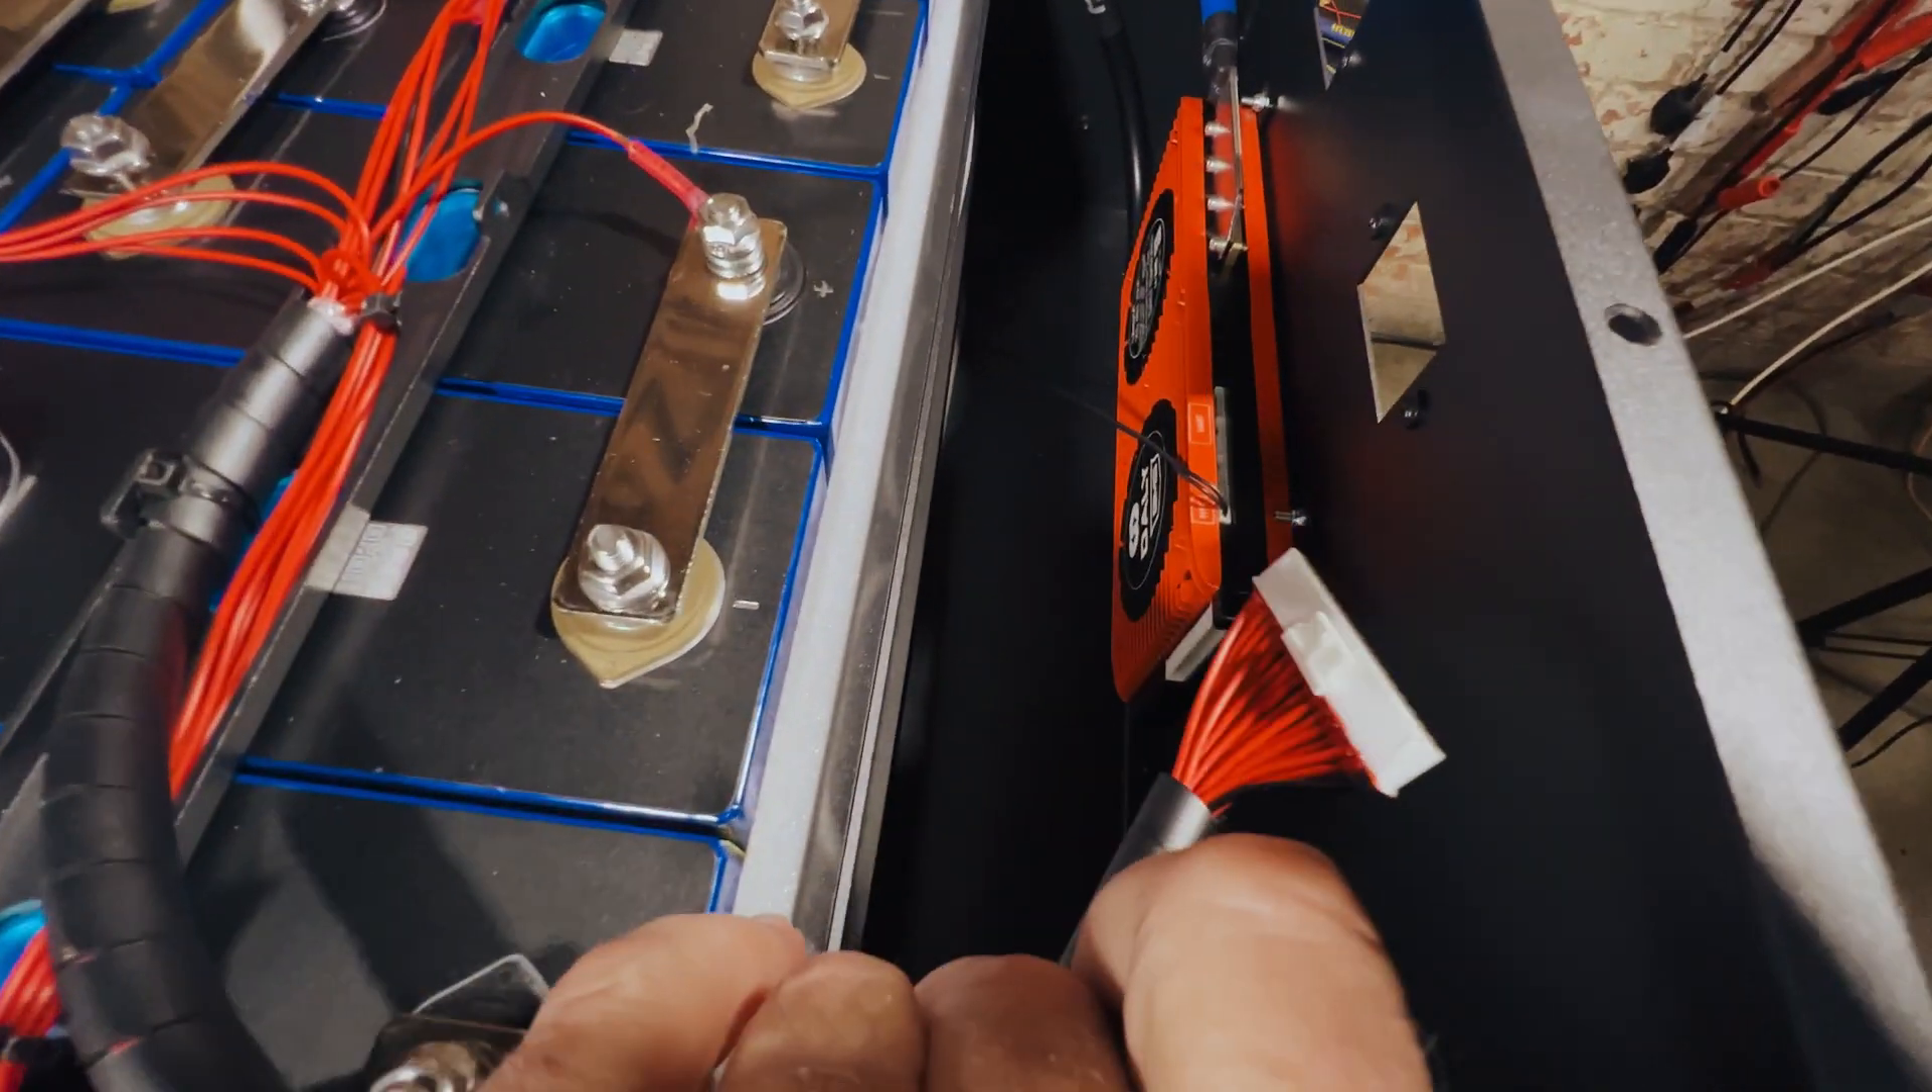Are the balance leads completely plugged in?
No.